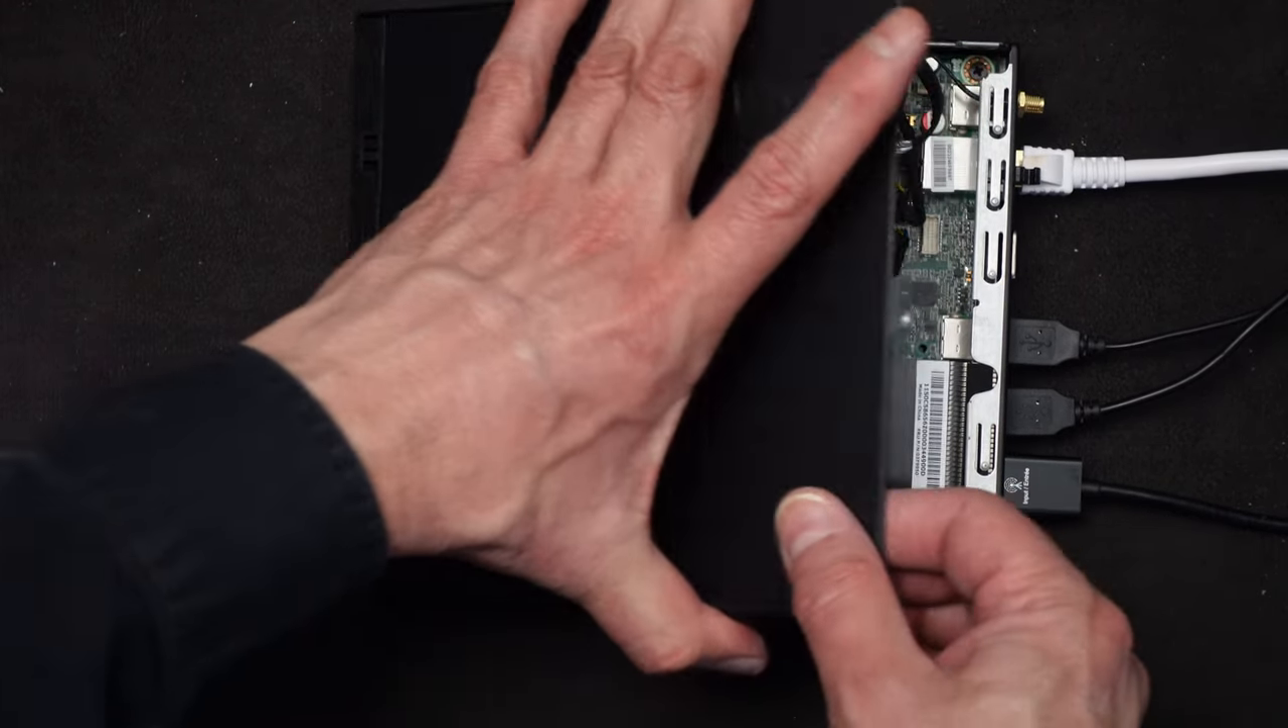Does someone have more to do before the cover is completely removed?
Yes.